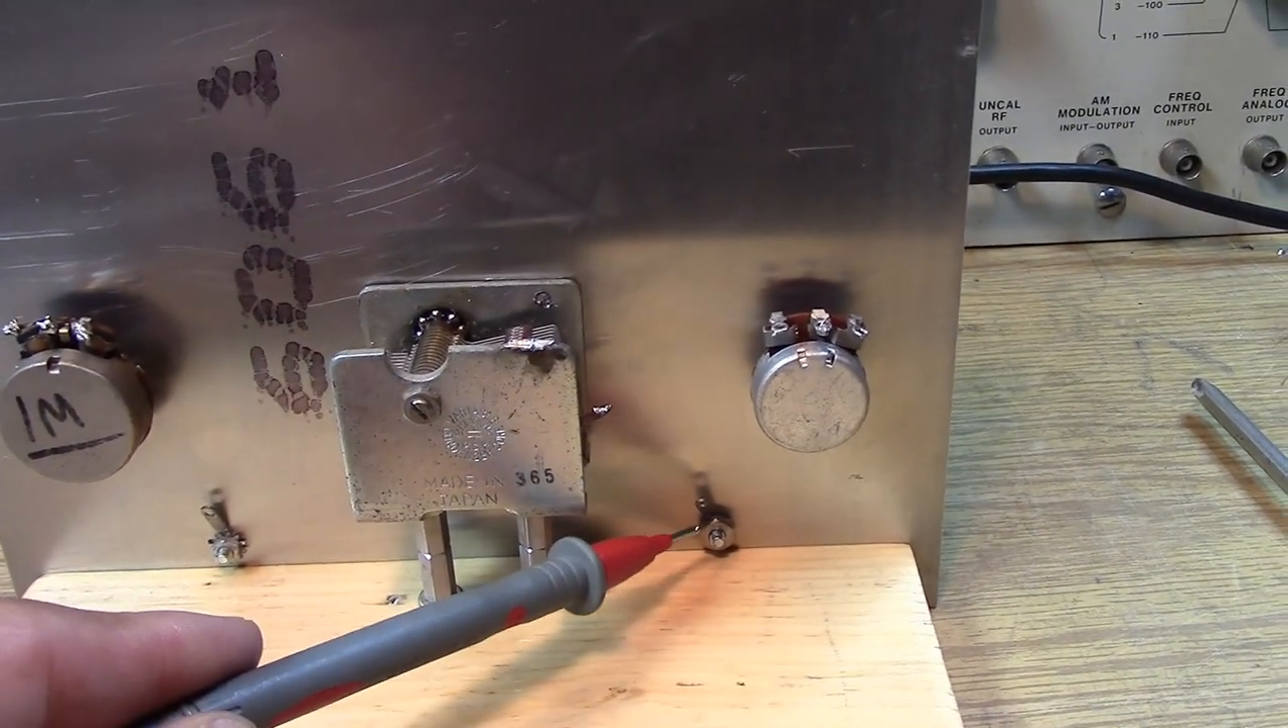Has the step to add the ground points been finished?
Yes.